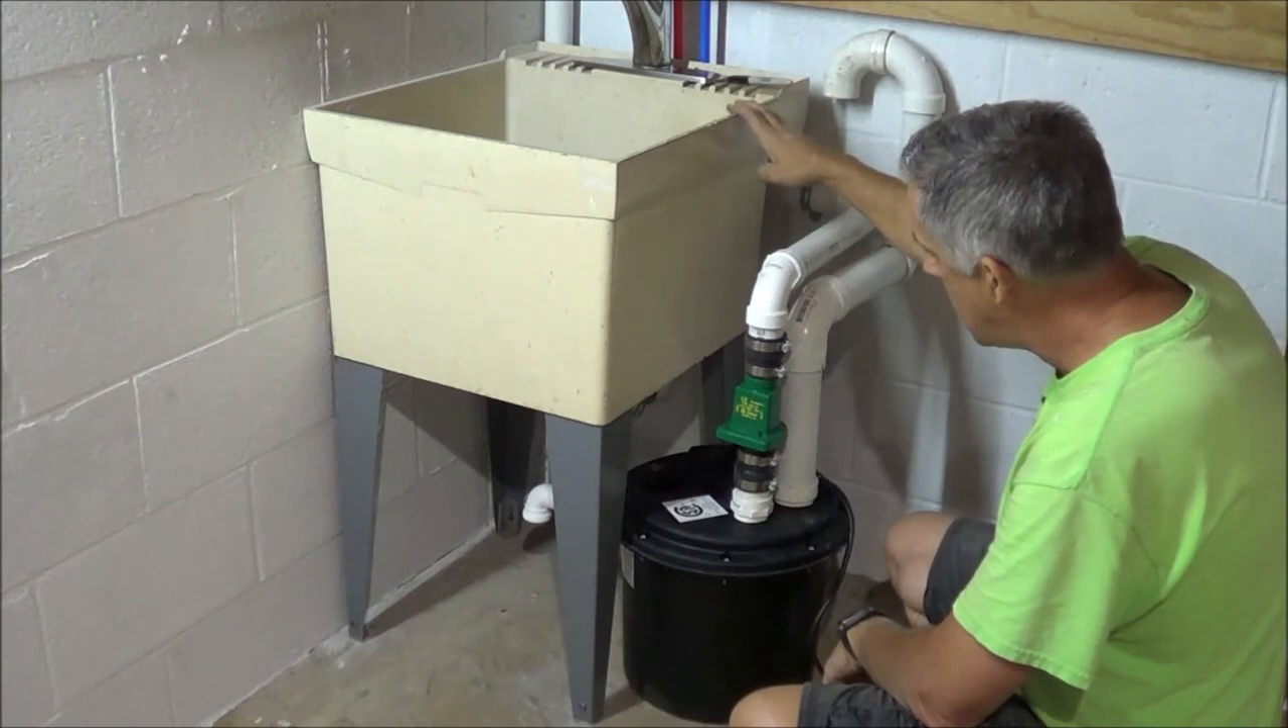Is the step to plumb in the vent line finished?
Yes.